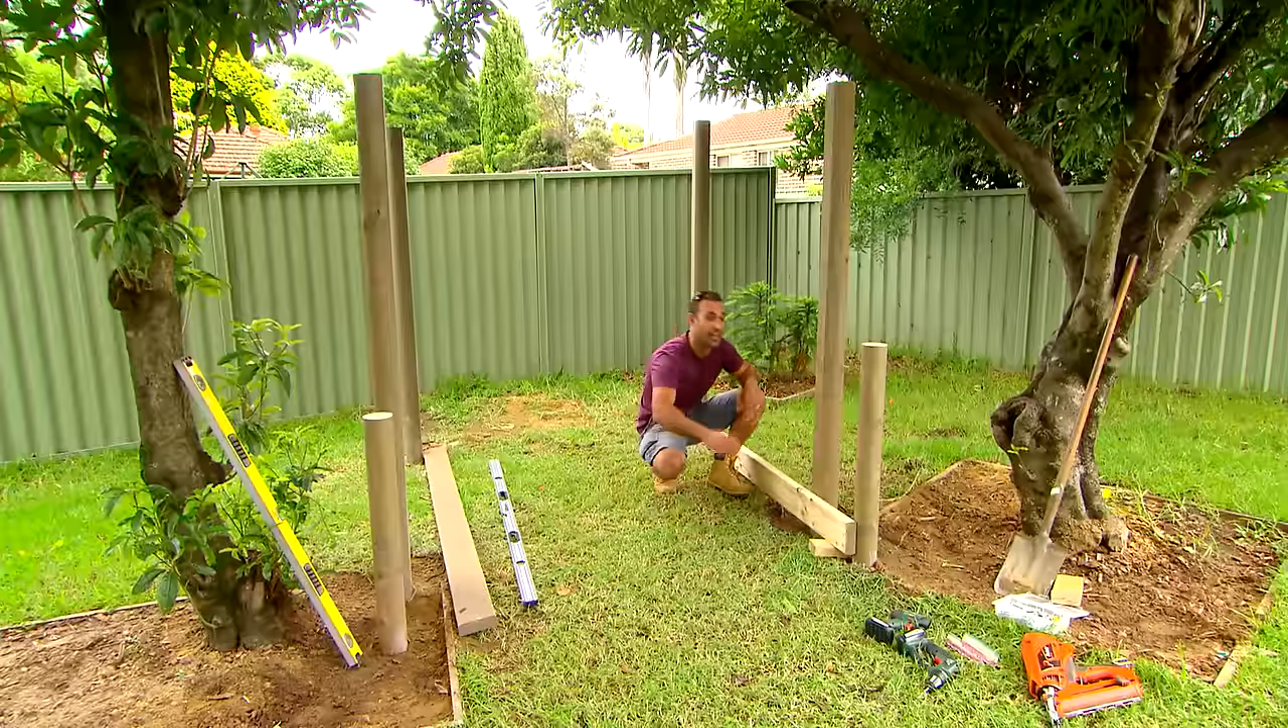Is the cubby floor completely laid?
No.